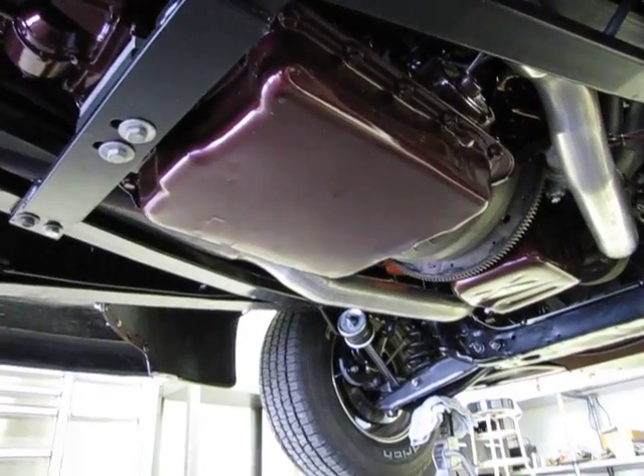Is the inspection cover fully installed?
No.